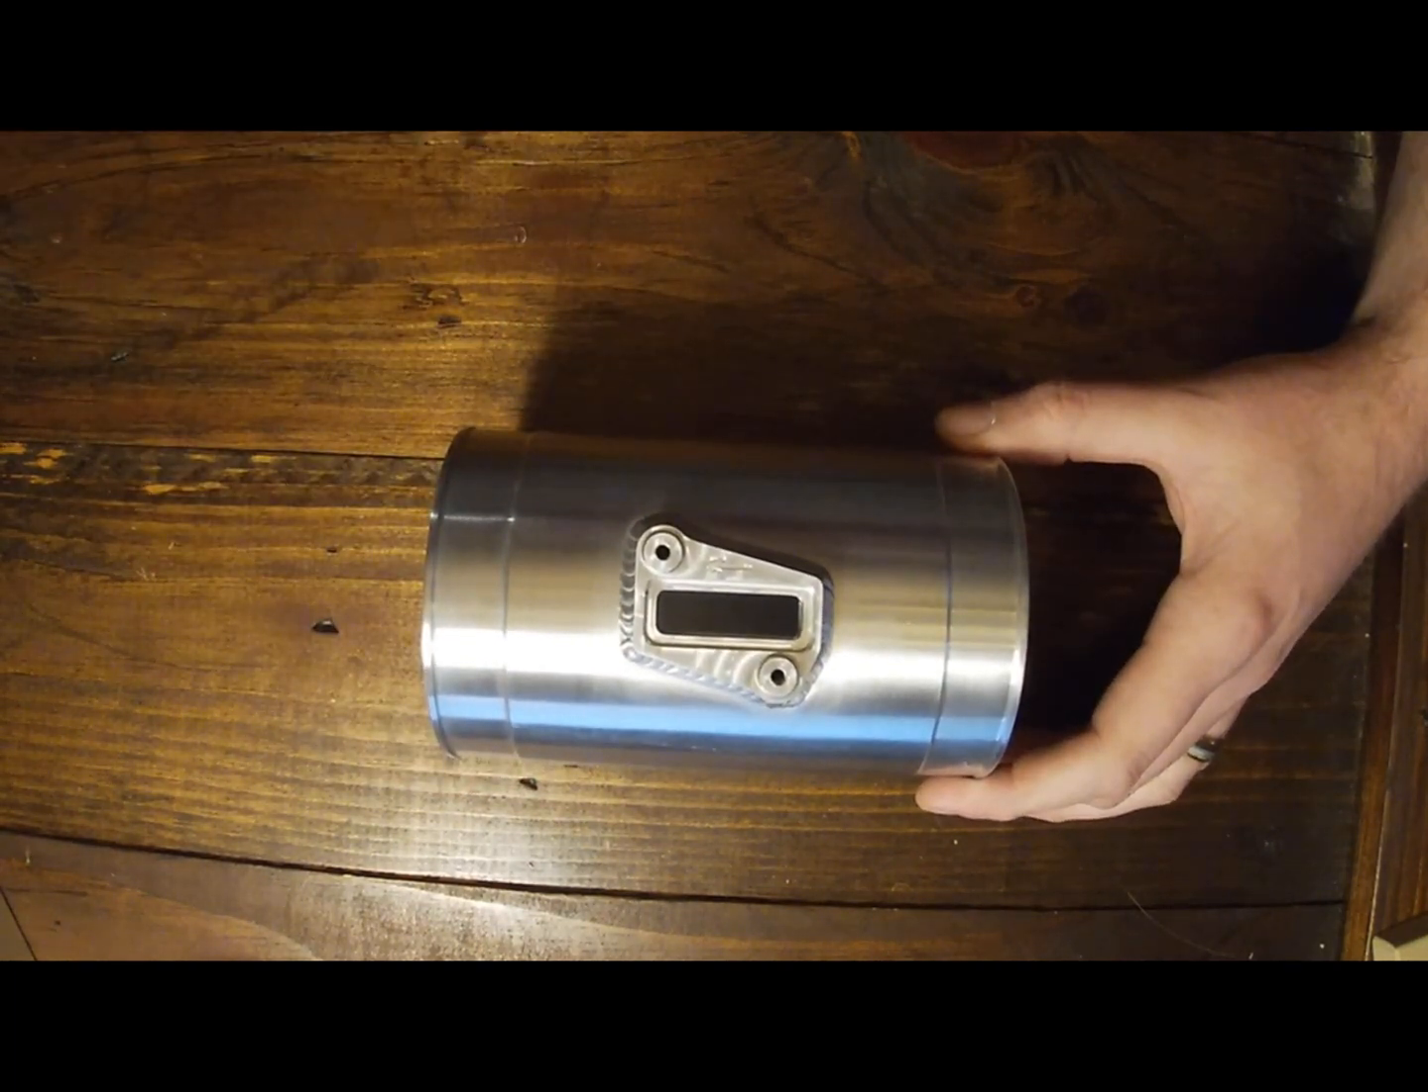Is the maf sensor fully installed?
No.